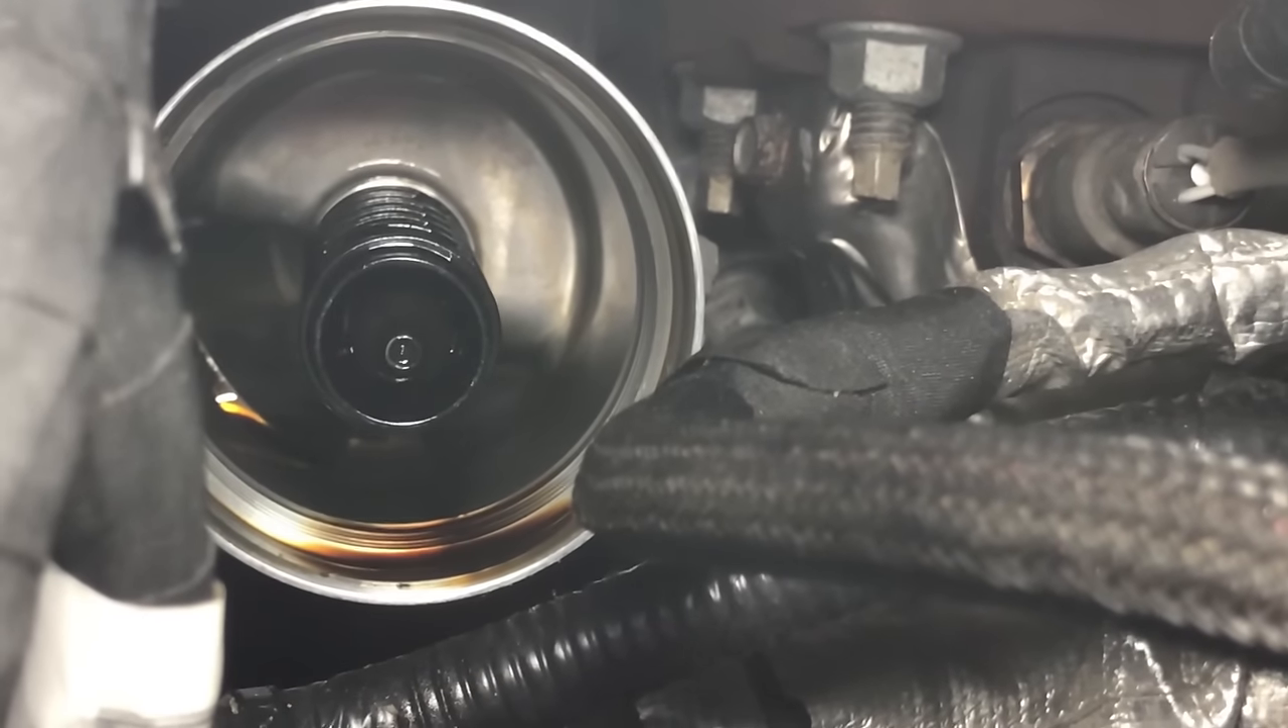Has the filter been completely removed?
Yes.